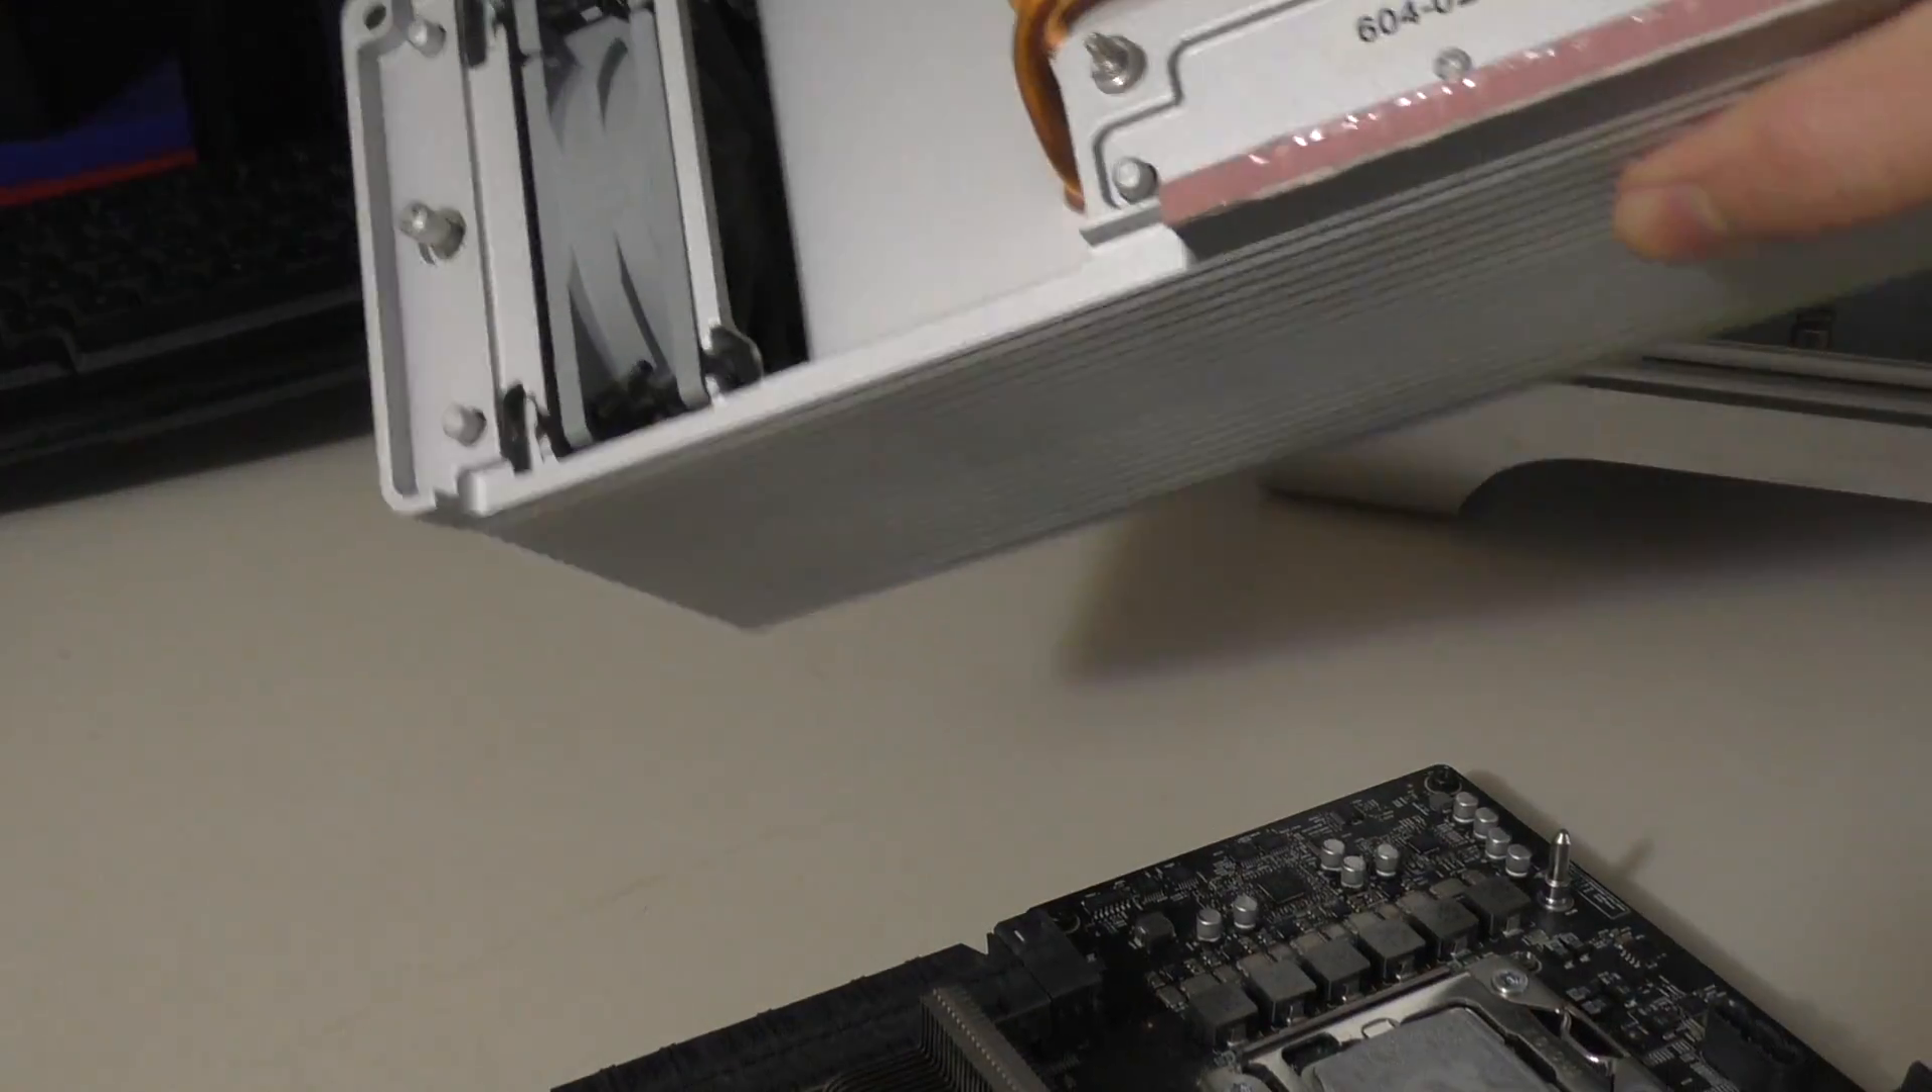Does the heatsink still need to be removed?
No.